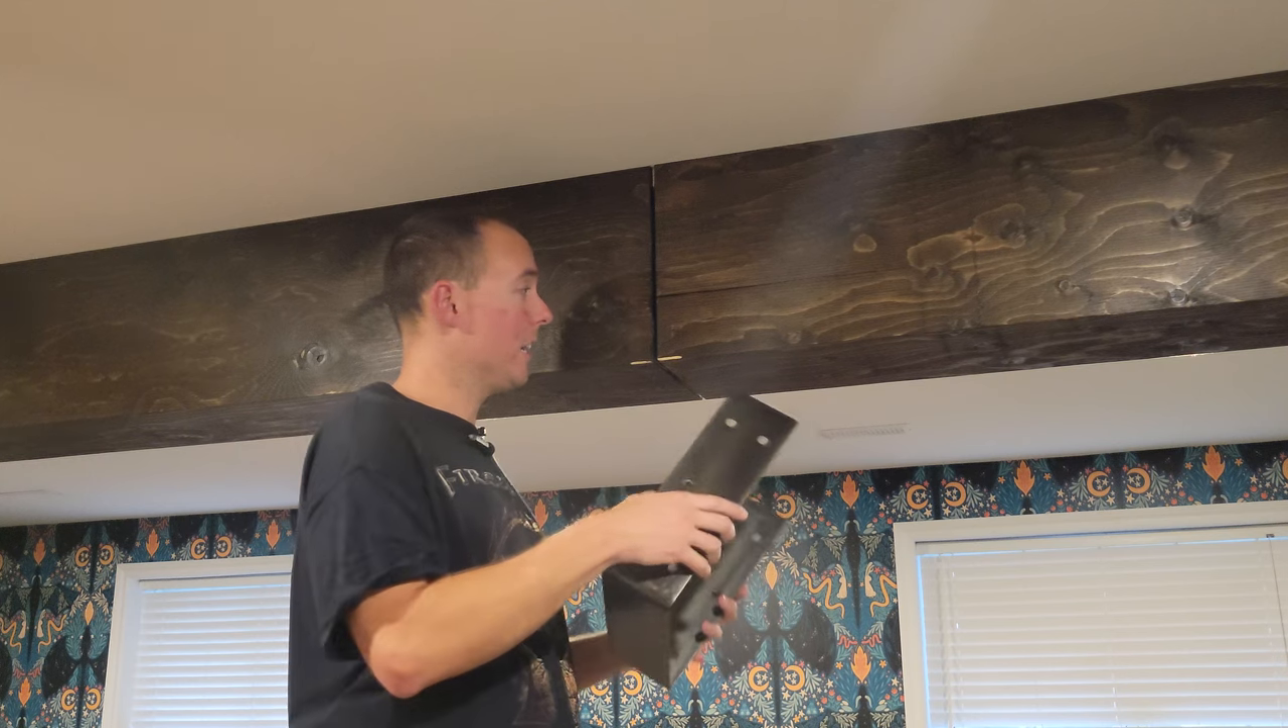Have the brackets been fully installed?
No.